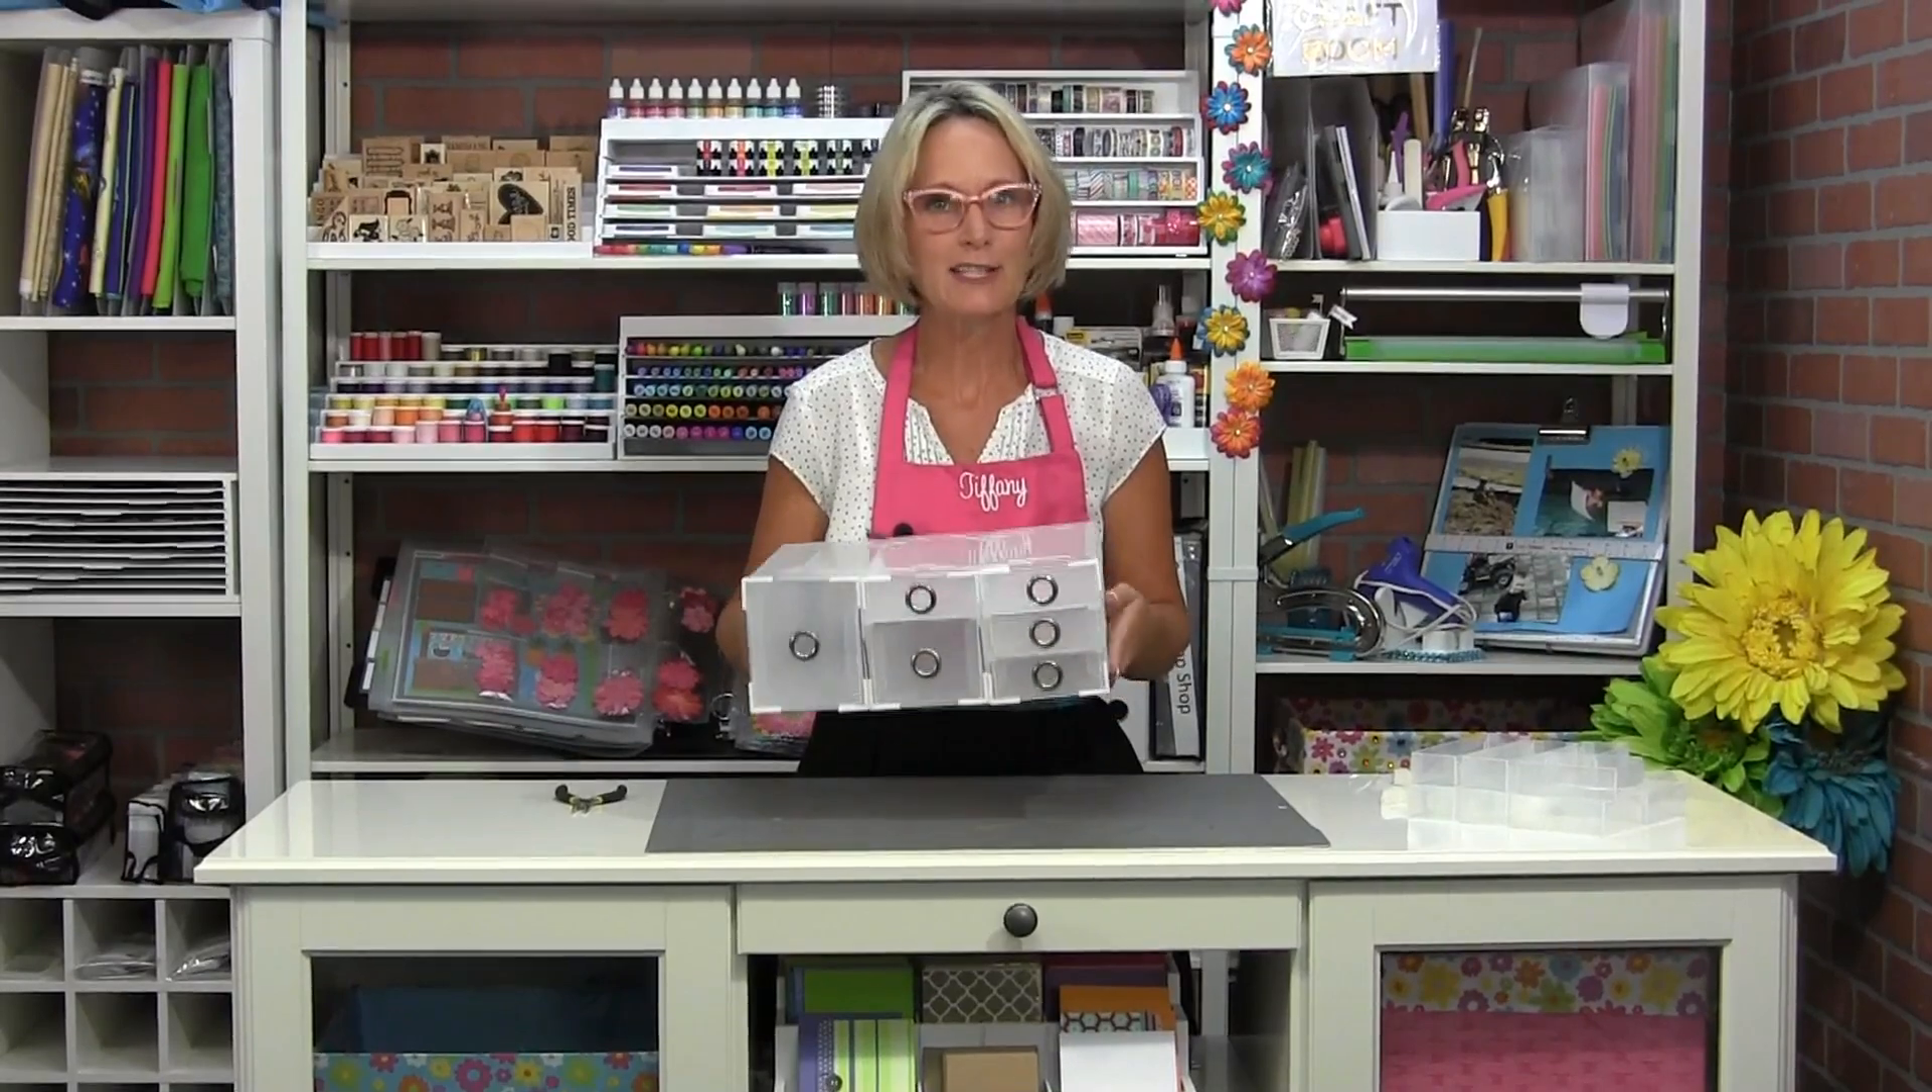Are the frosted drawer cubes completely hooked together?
Yes.